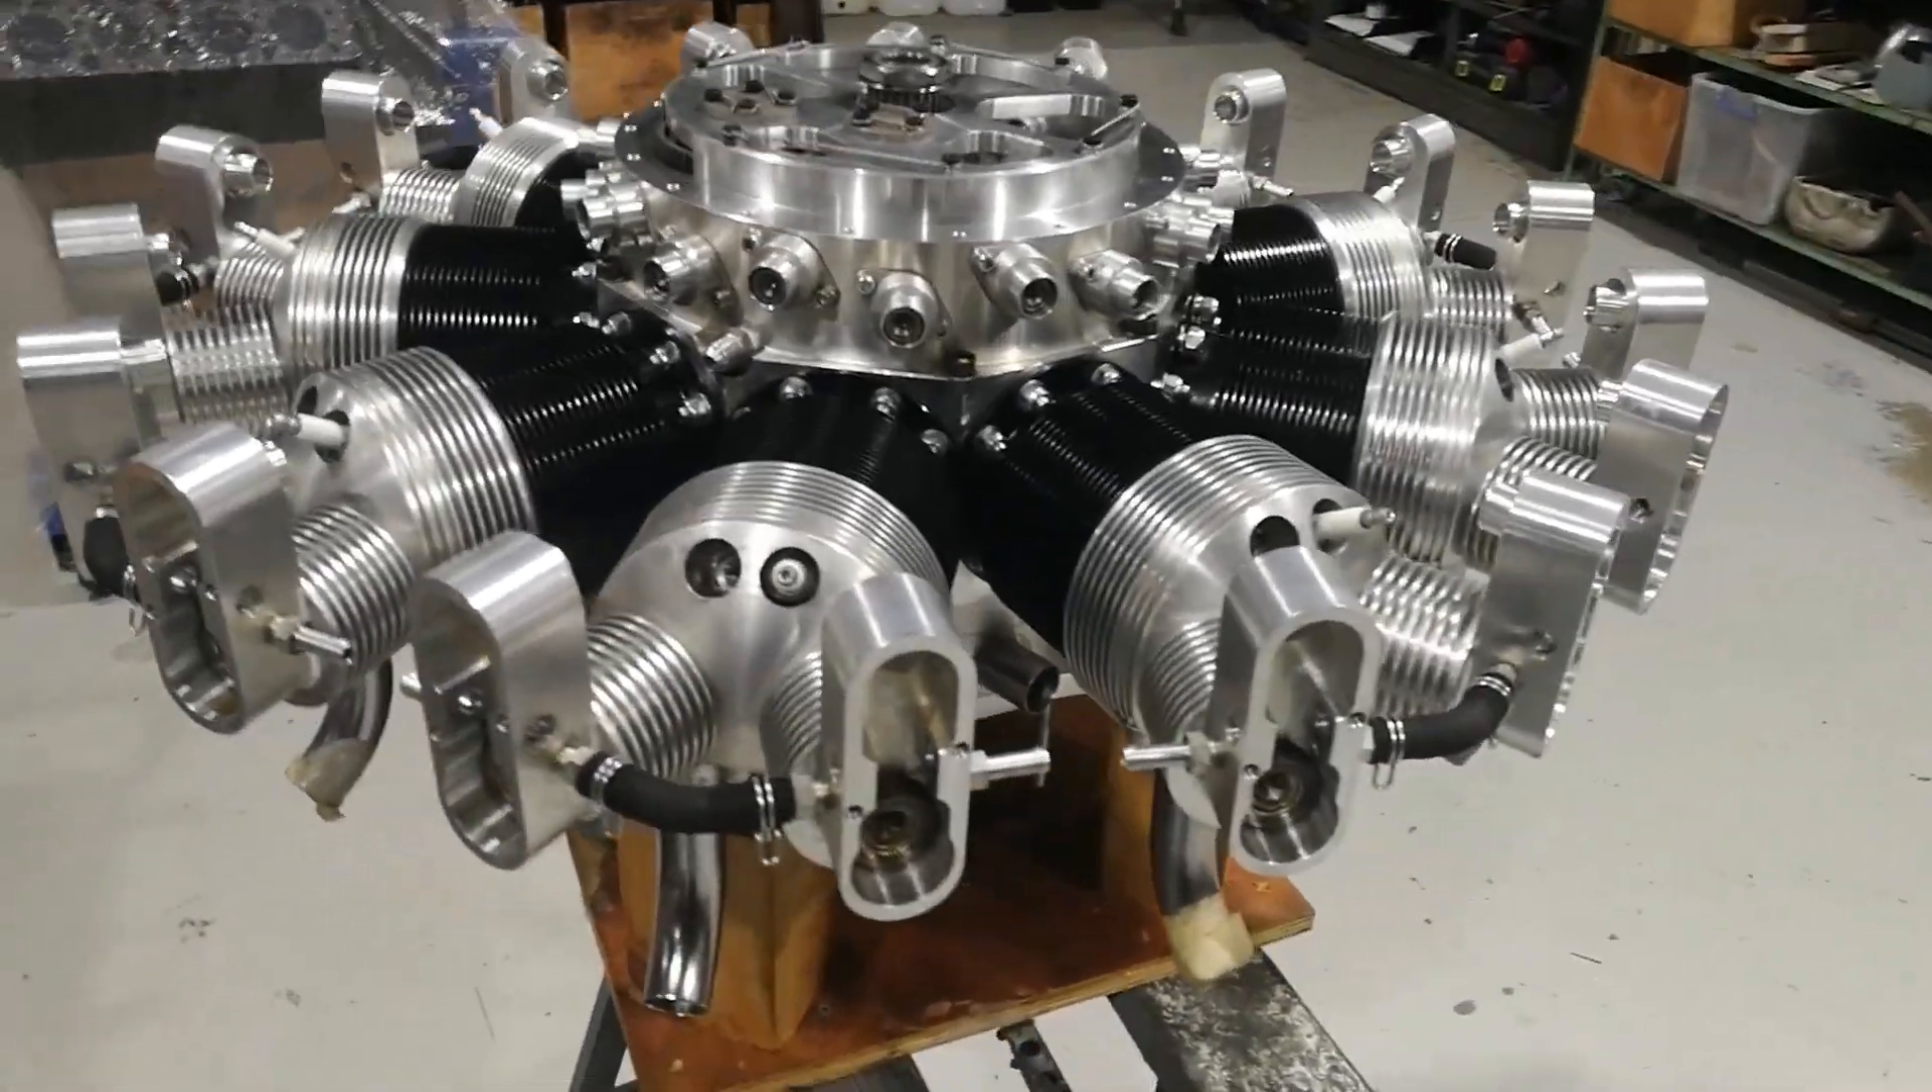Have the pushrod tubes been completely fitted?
No.